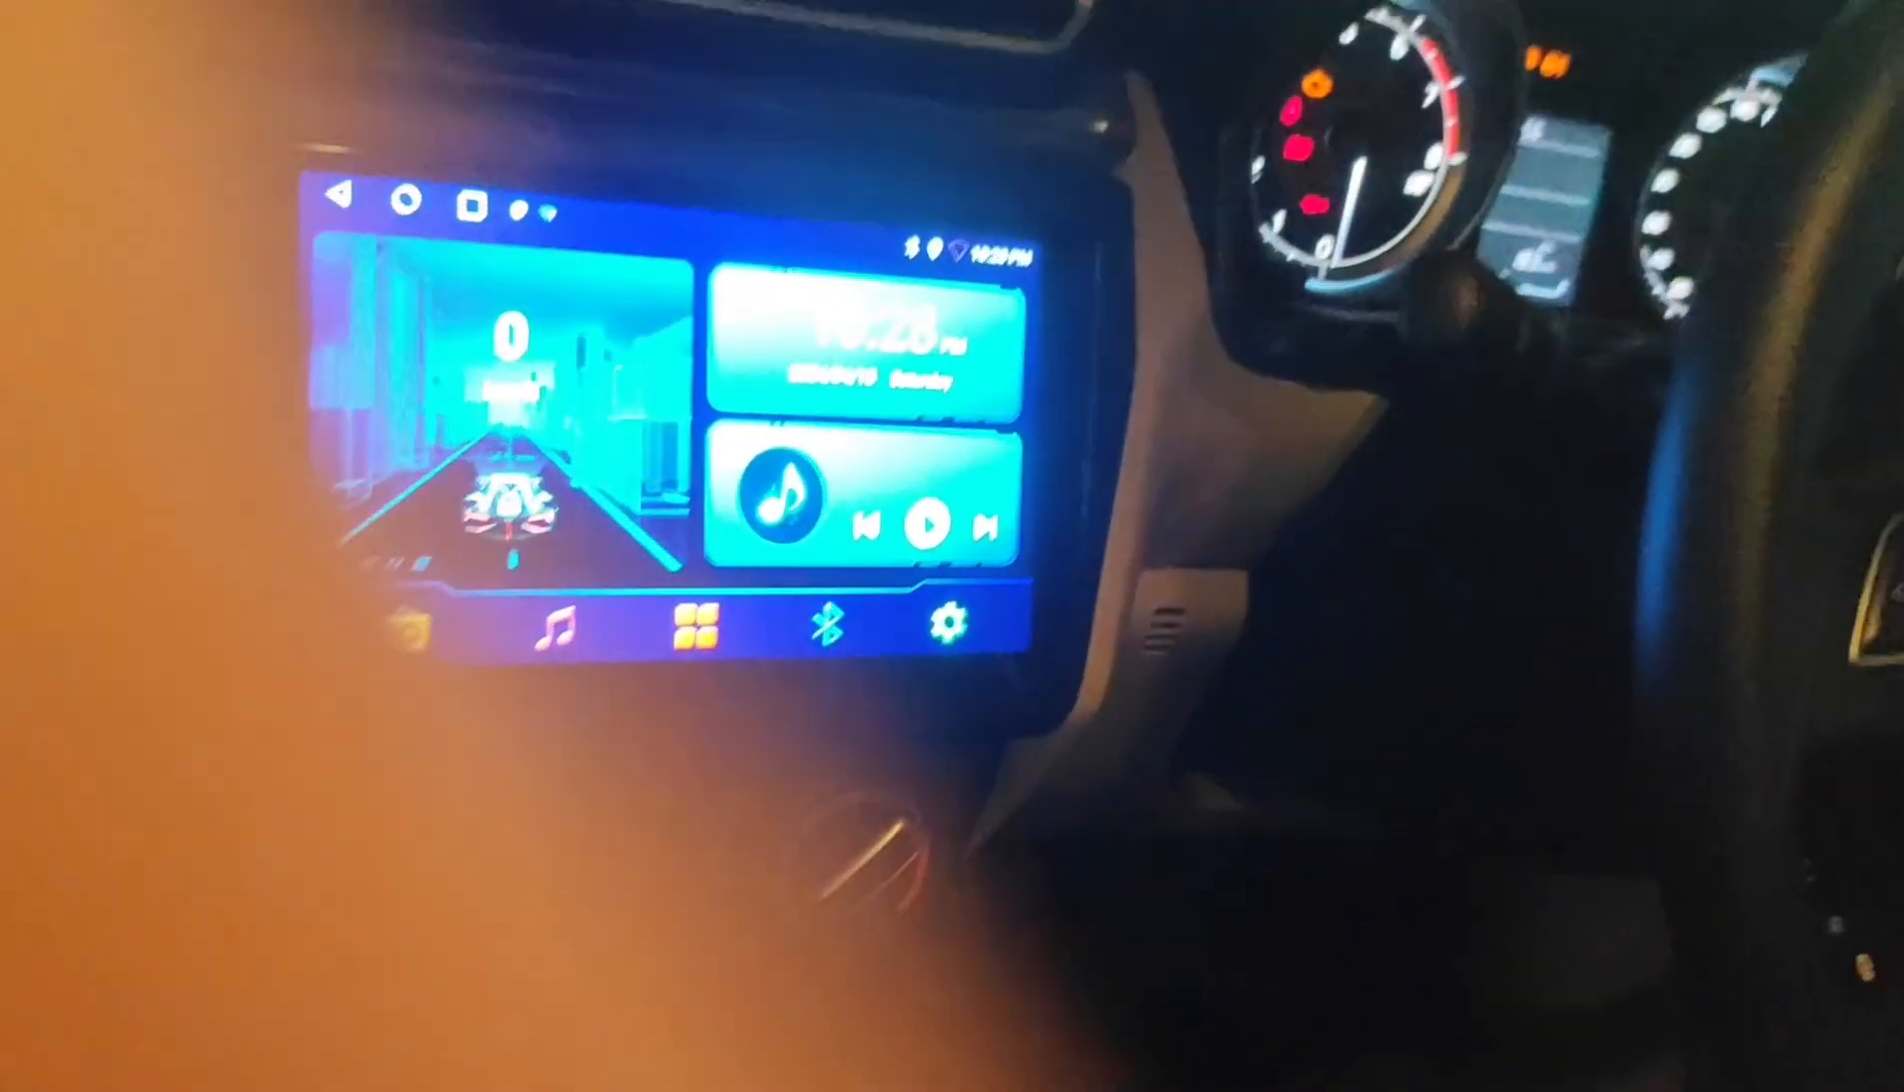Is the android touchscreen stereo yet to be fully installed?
No.